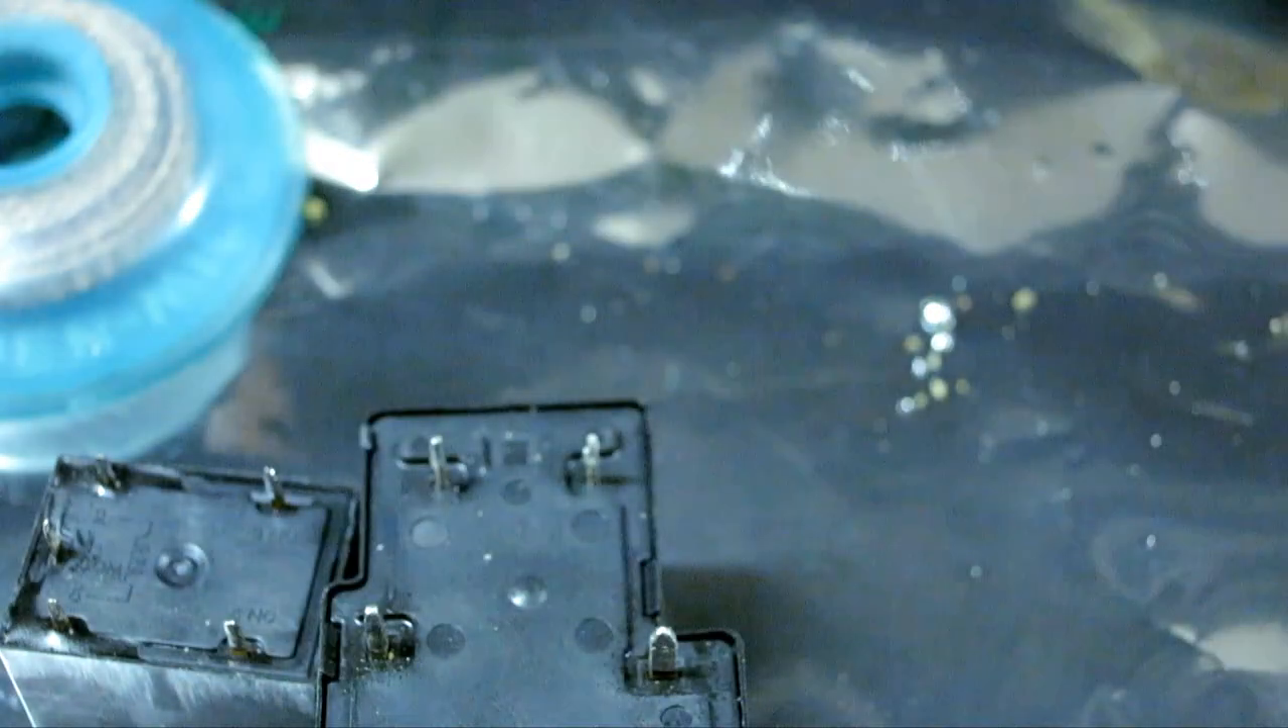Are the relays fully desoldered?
Yes.